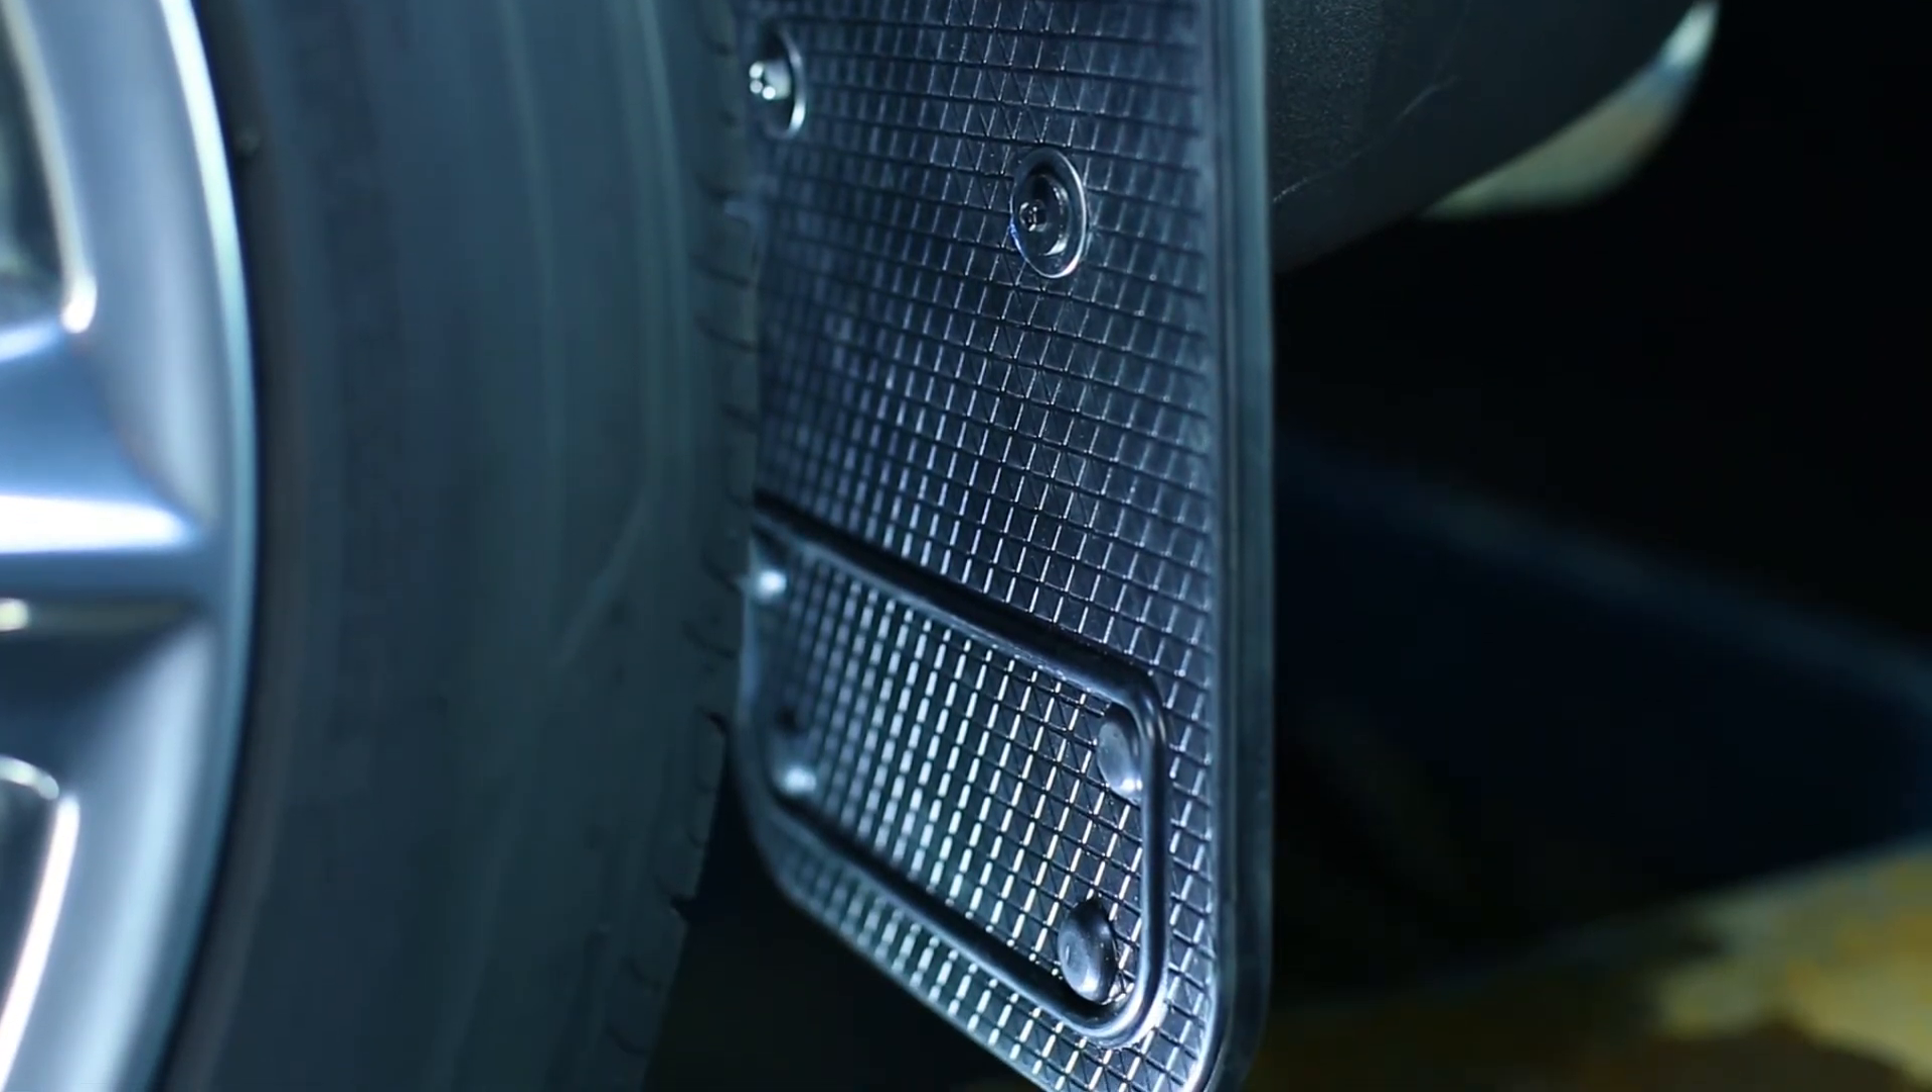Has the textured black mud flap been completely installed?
Yes.